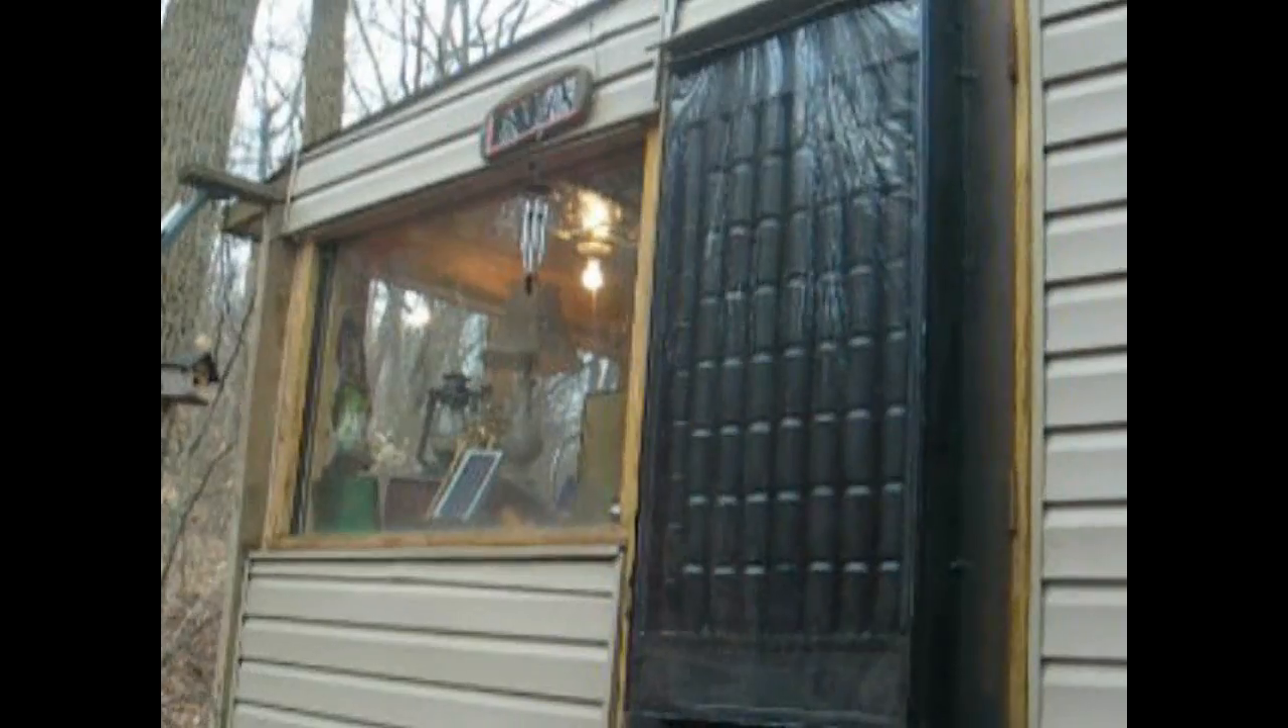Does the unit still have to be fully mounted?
No.